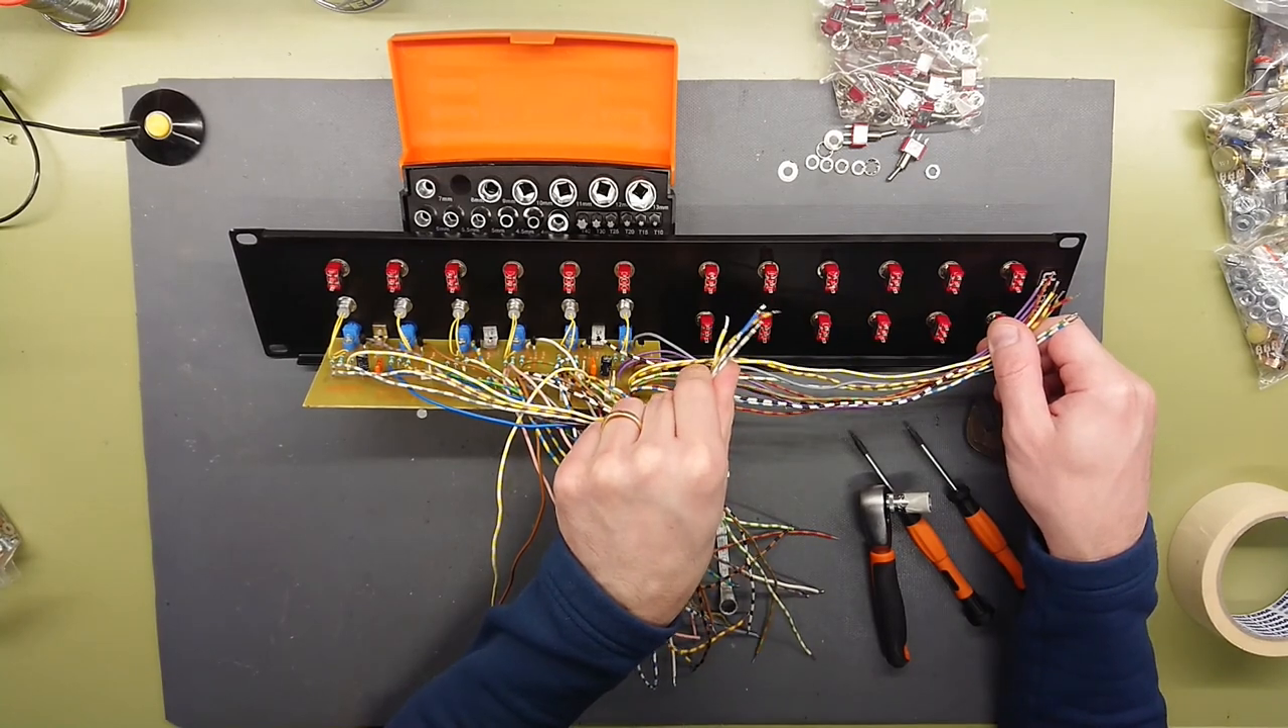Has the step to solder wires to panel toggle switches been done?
No.